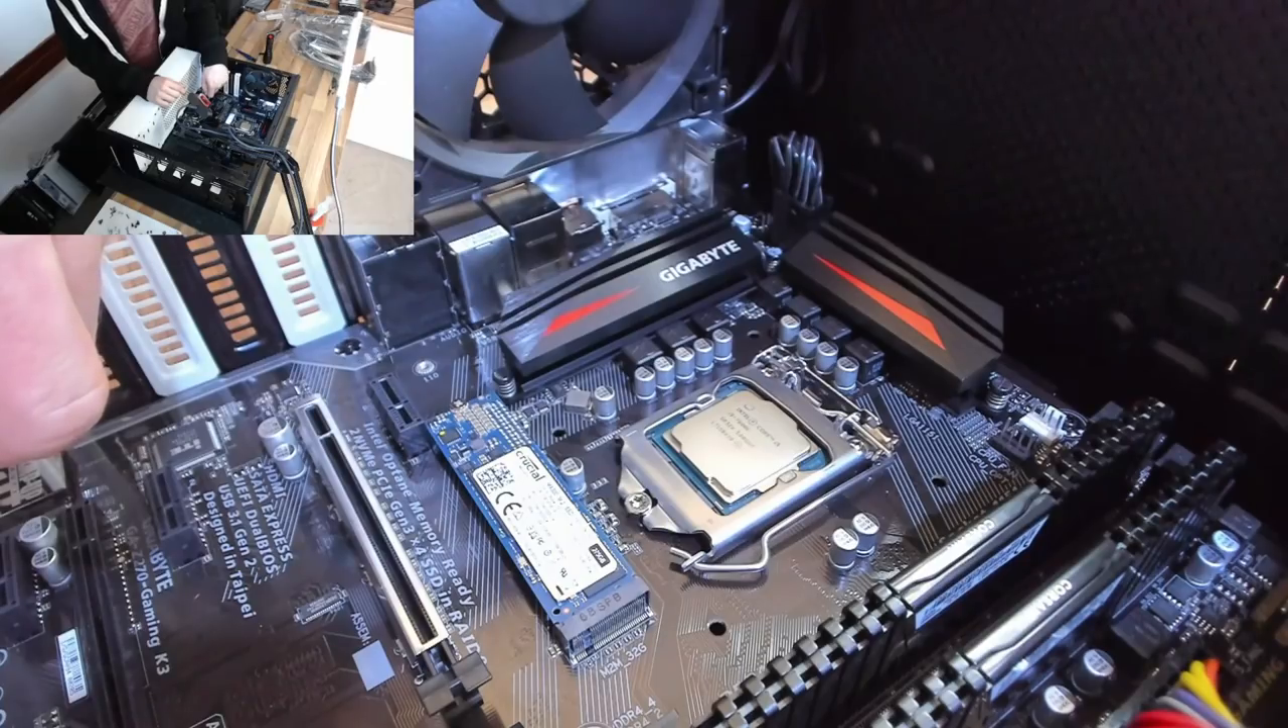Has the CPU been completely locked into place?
Yes.